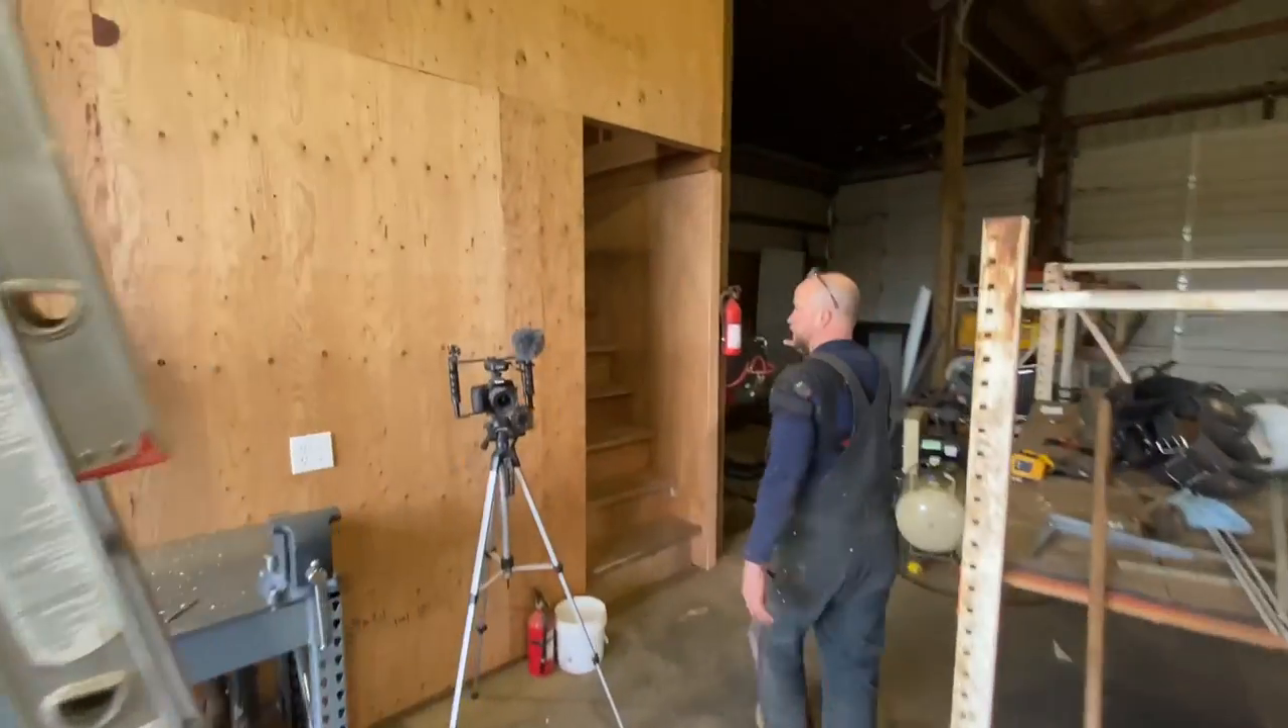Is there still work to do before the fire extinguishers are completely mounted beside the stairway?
Yes.